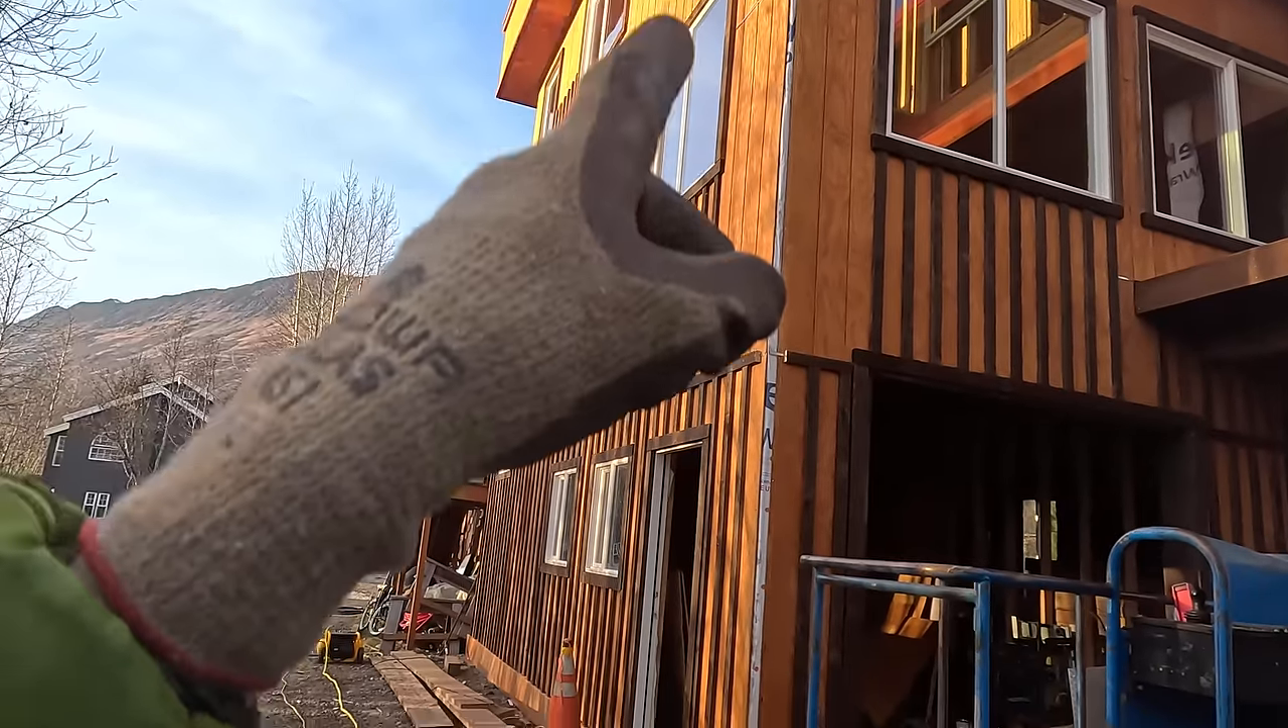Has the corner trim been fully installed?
No.